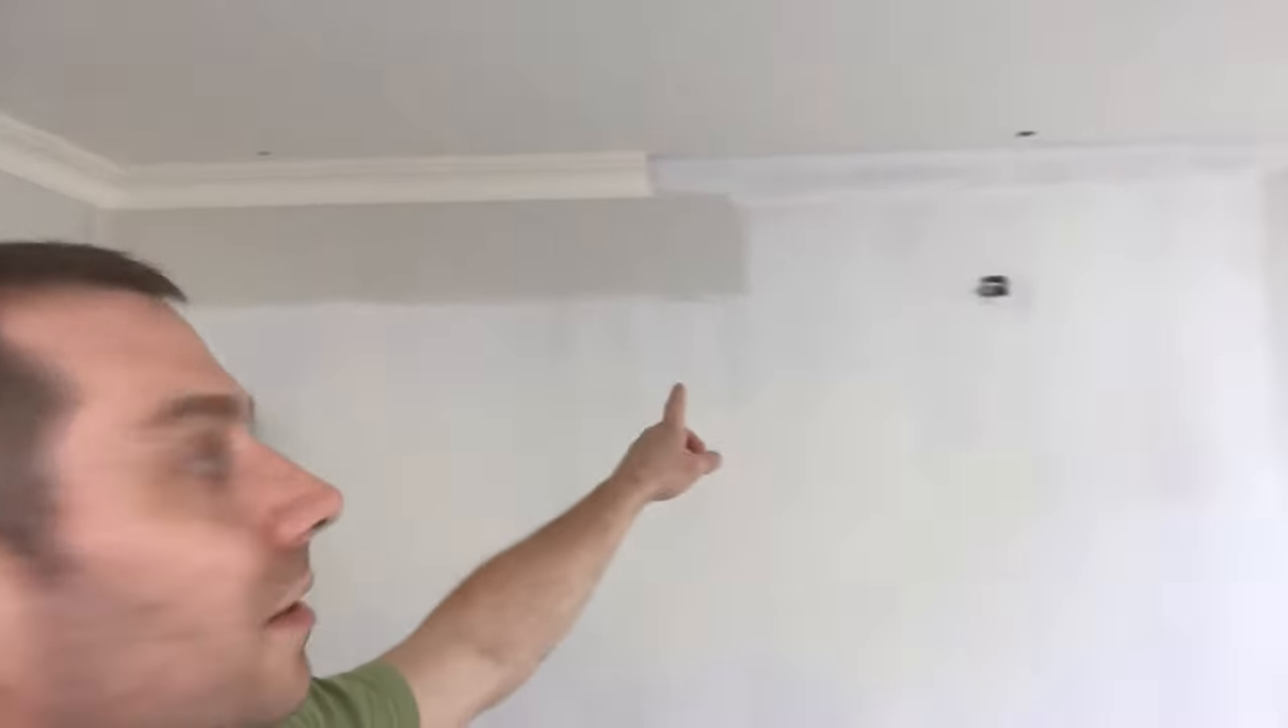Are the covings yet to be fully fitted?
Yes.